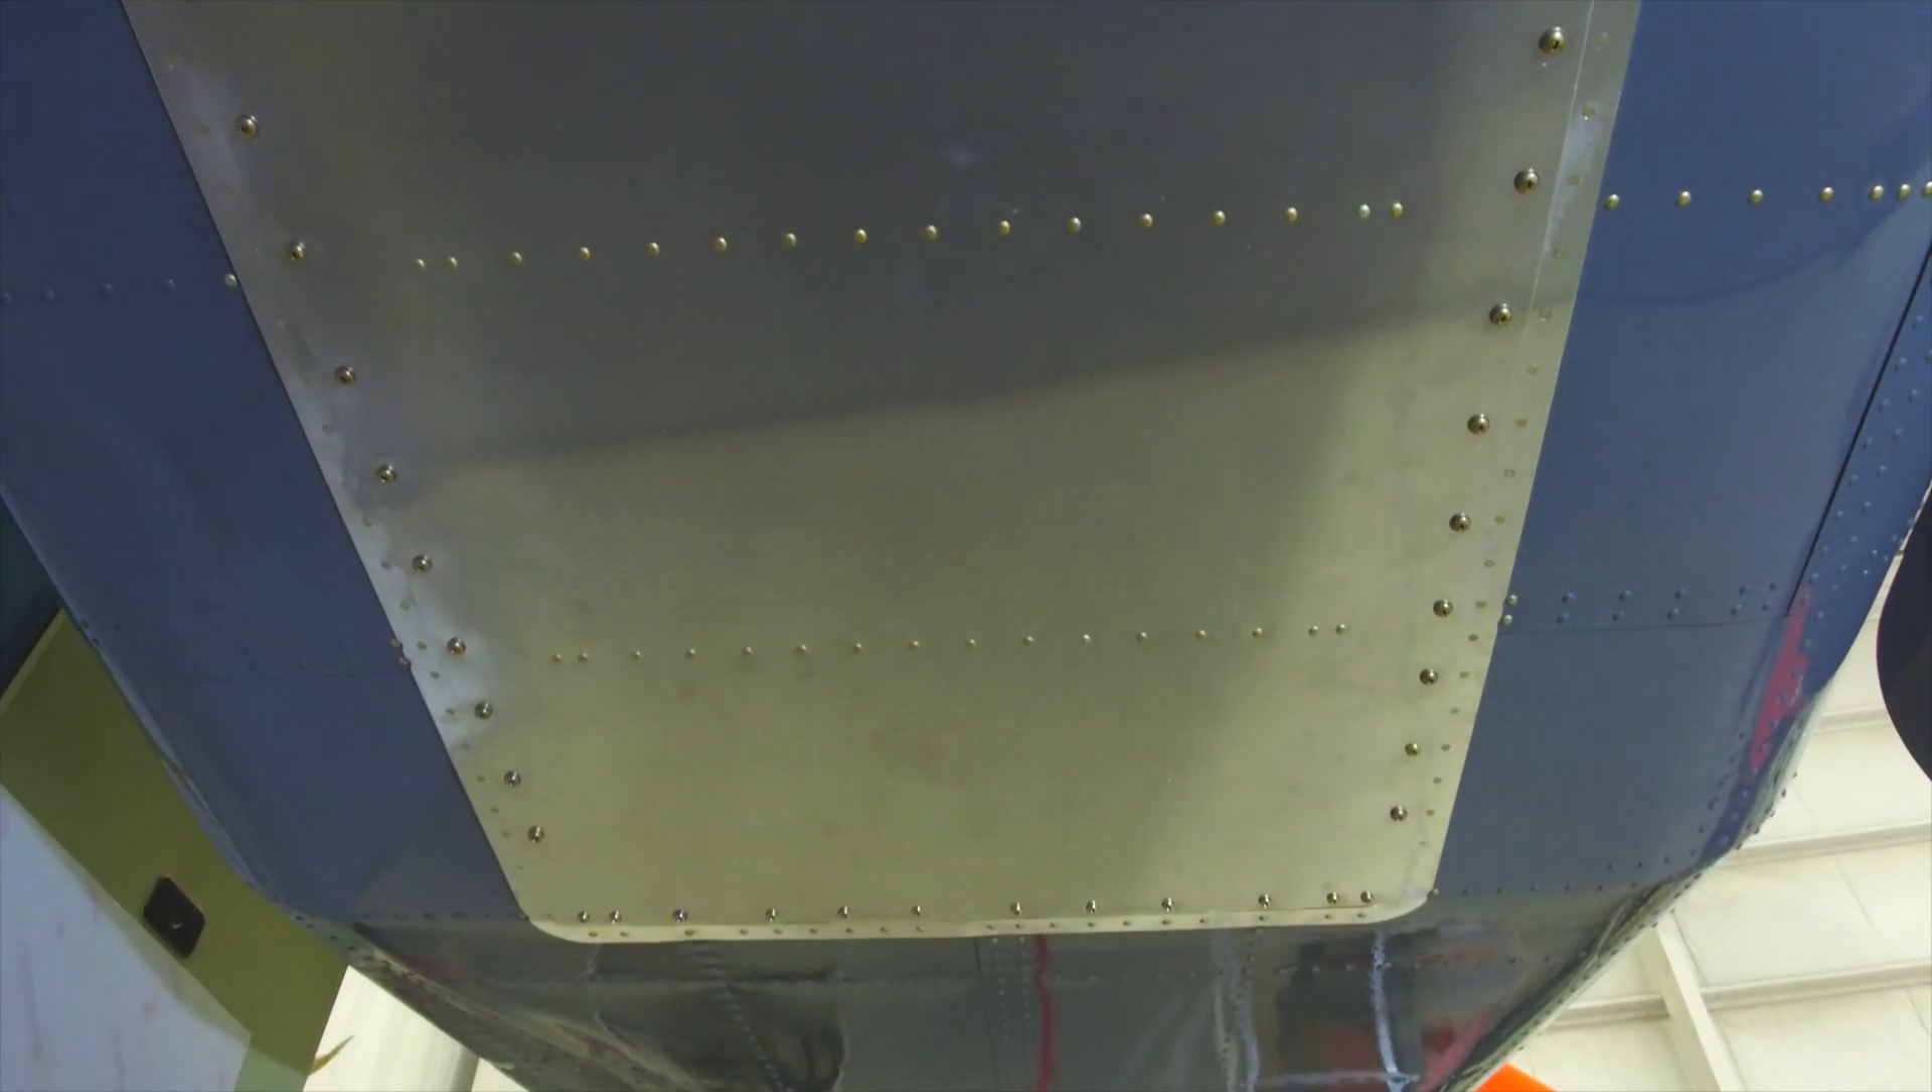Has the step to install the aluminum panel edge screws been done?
Yes.